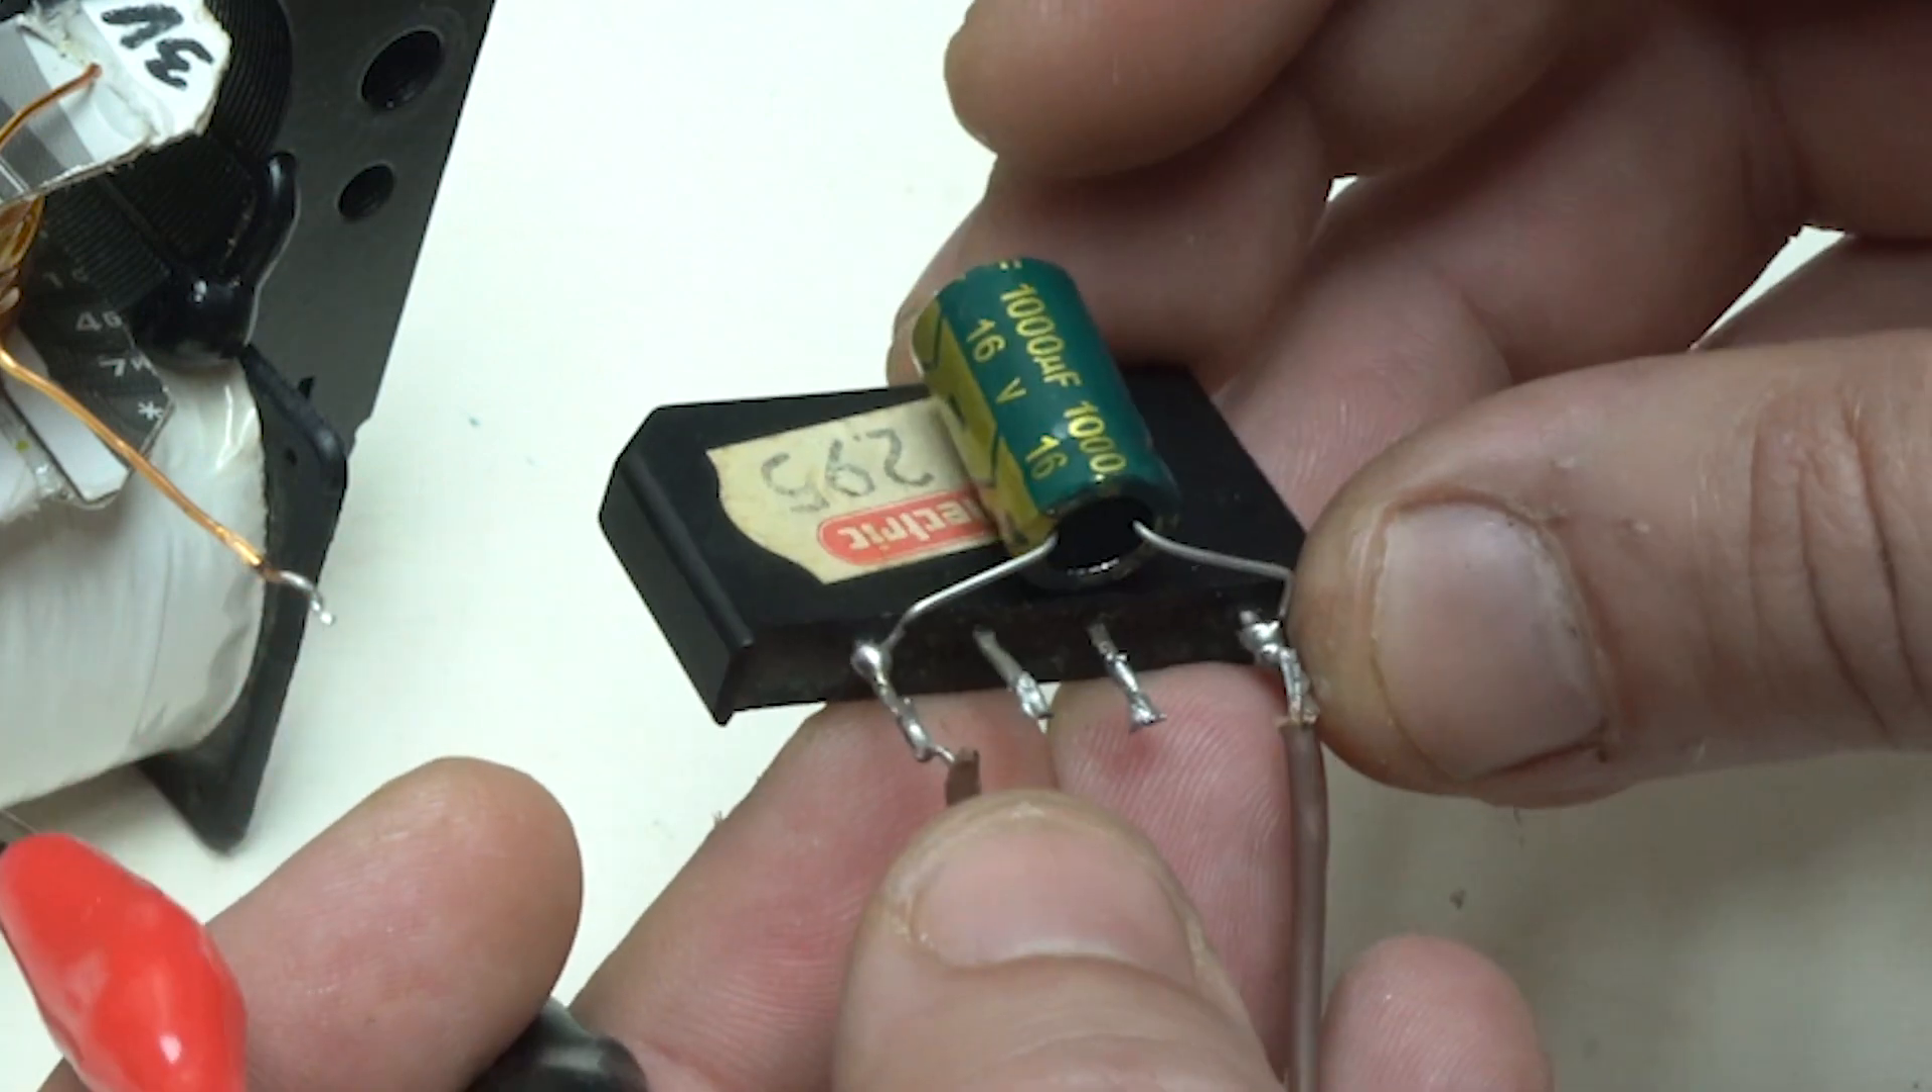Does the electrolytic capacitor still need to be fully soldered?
No.